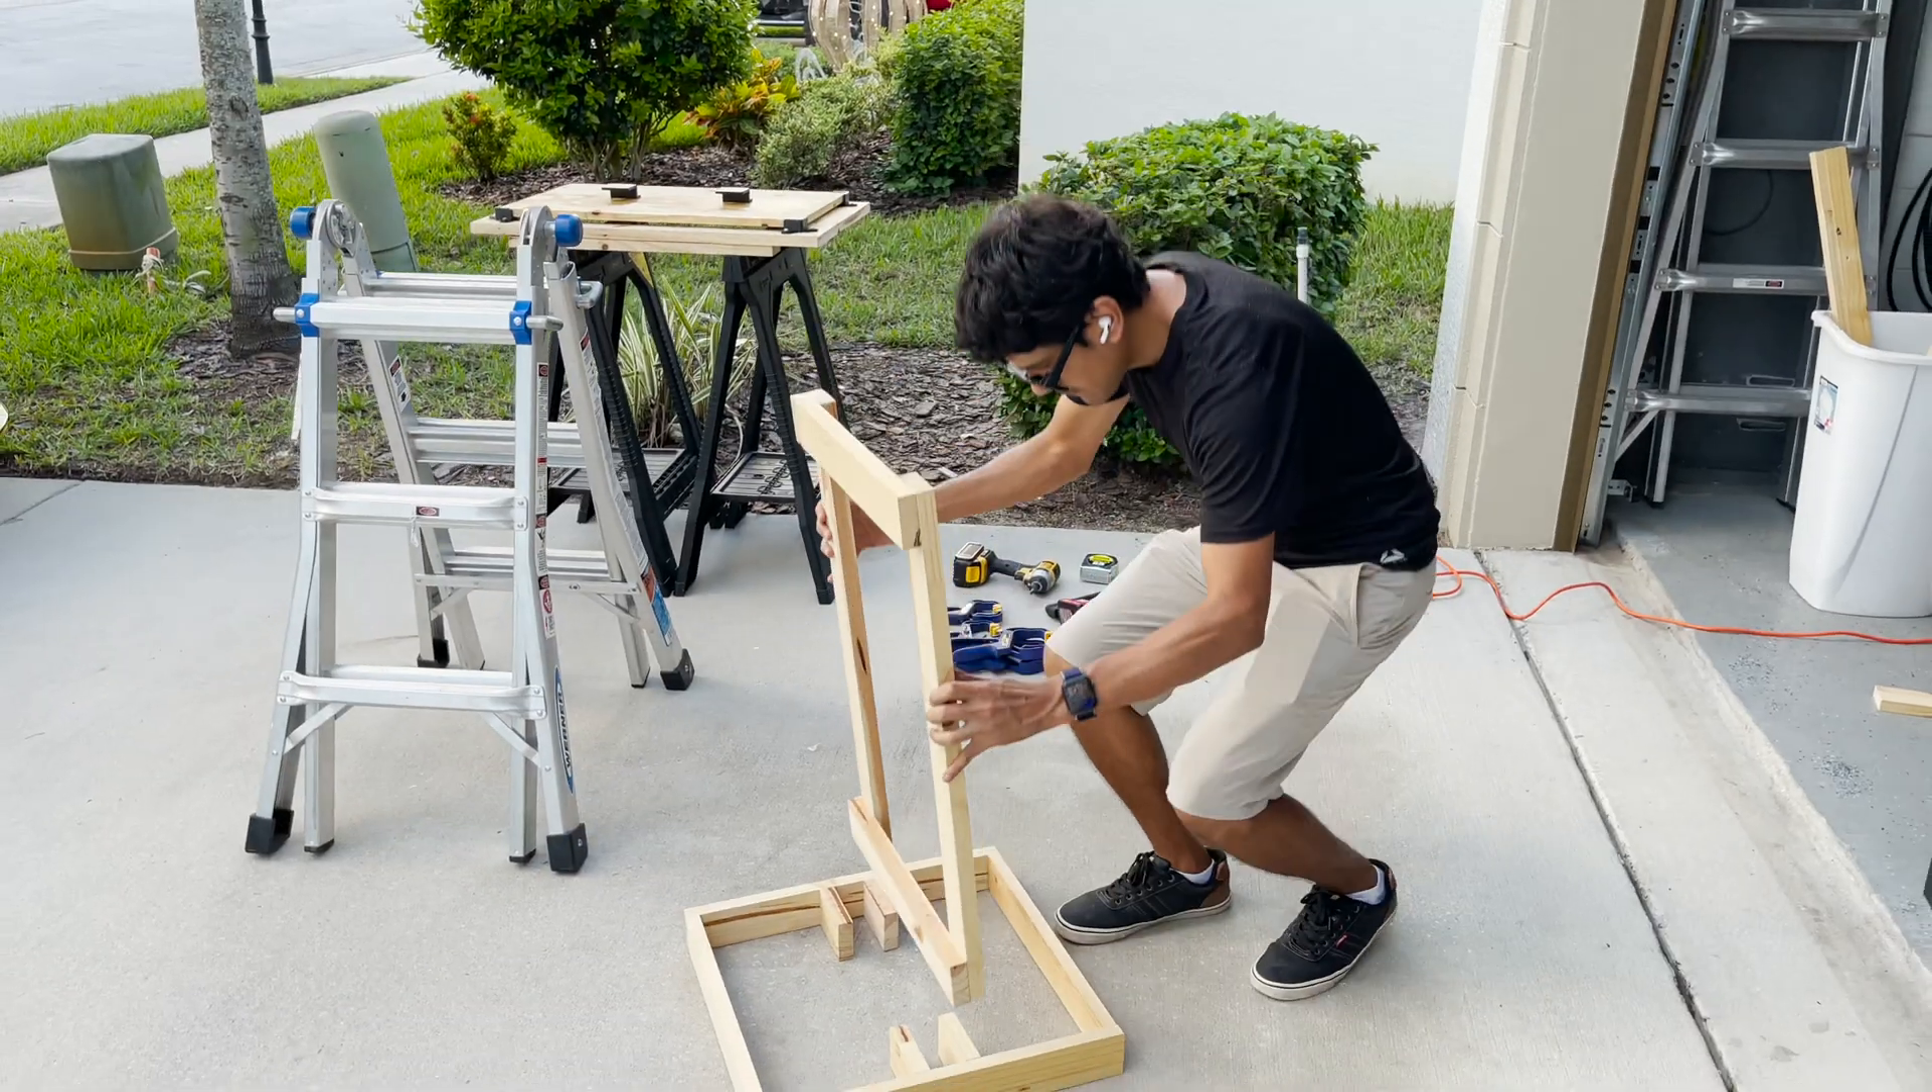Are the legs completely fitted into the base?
No.